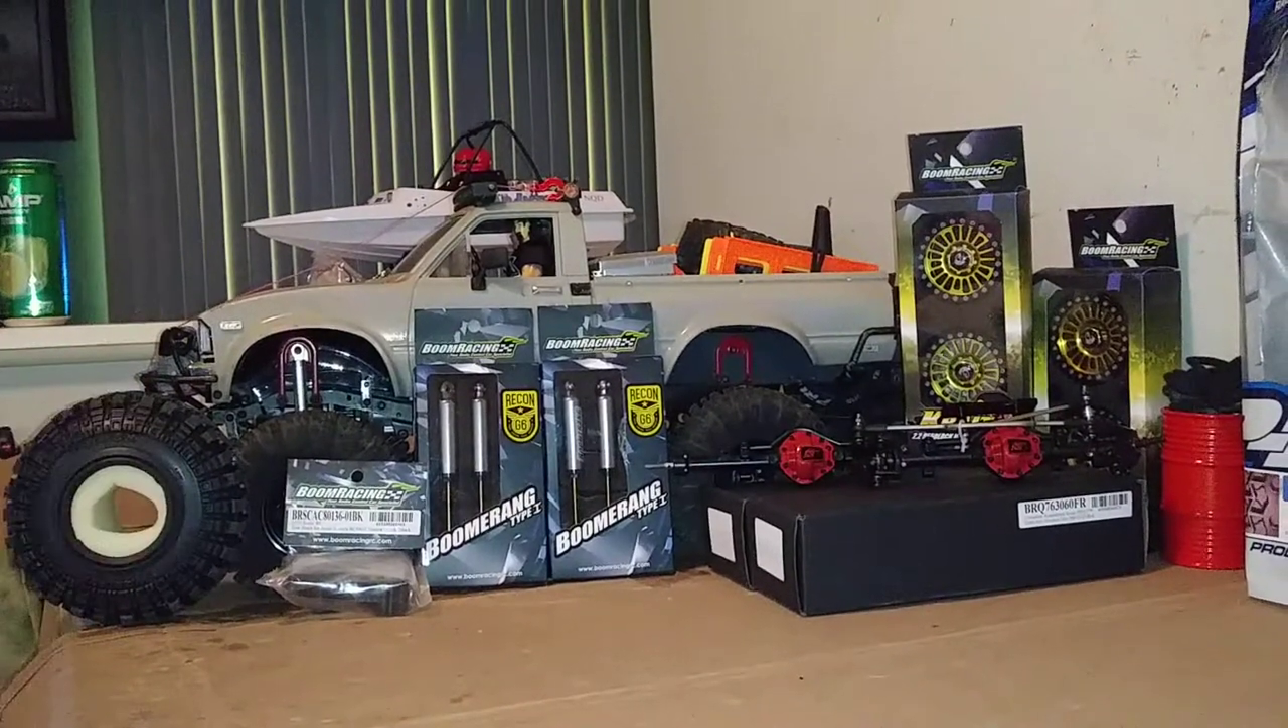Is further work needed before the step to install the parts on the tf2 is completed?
Yes.